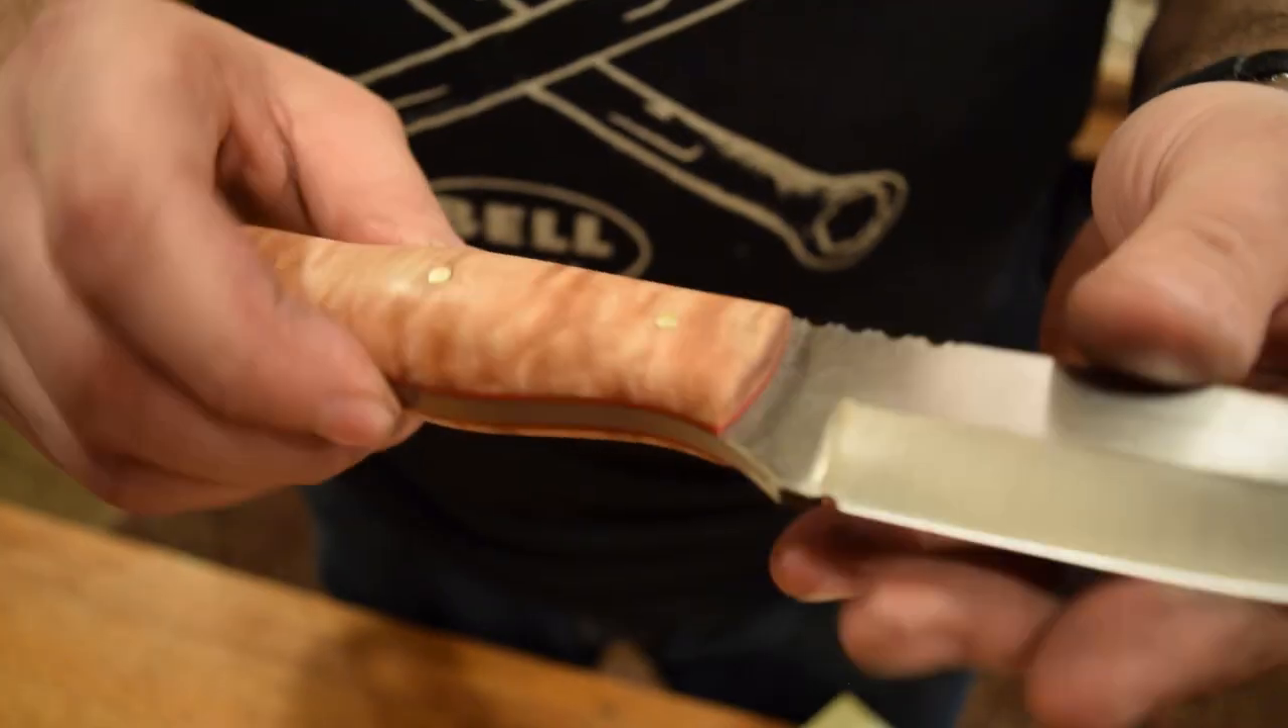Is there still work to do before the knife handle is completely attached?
No.